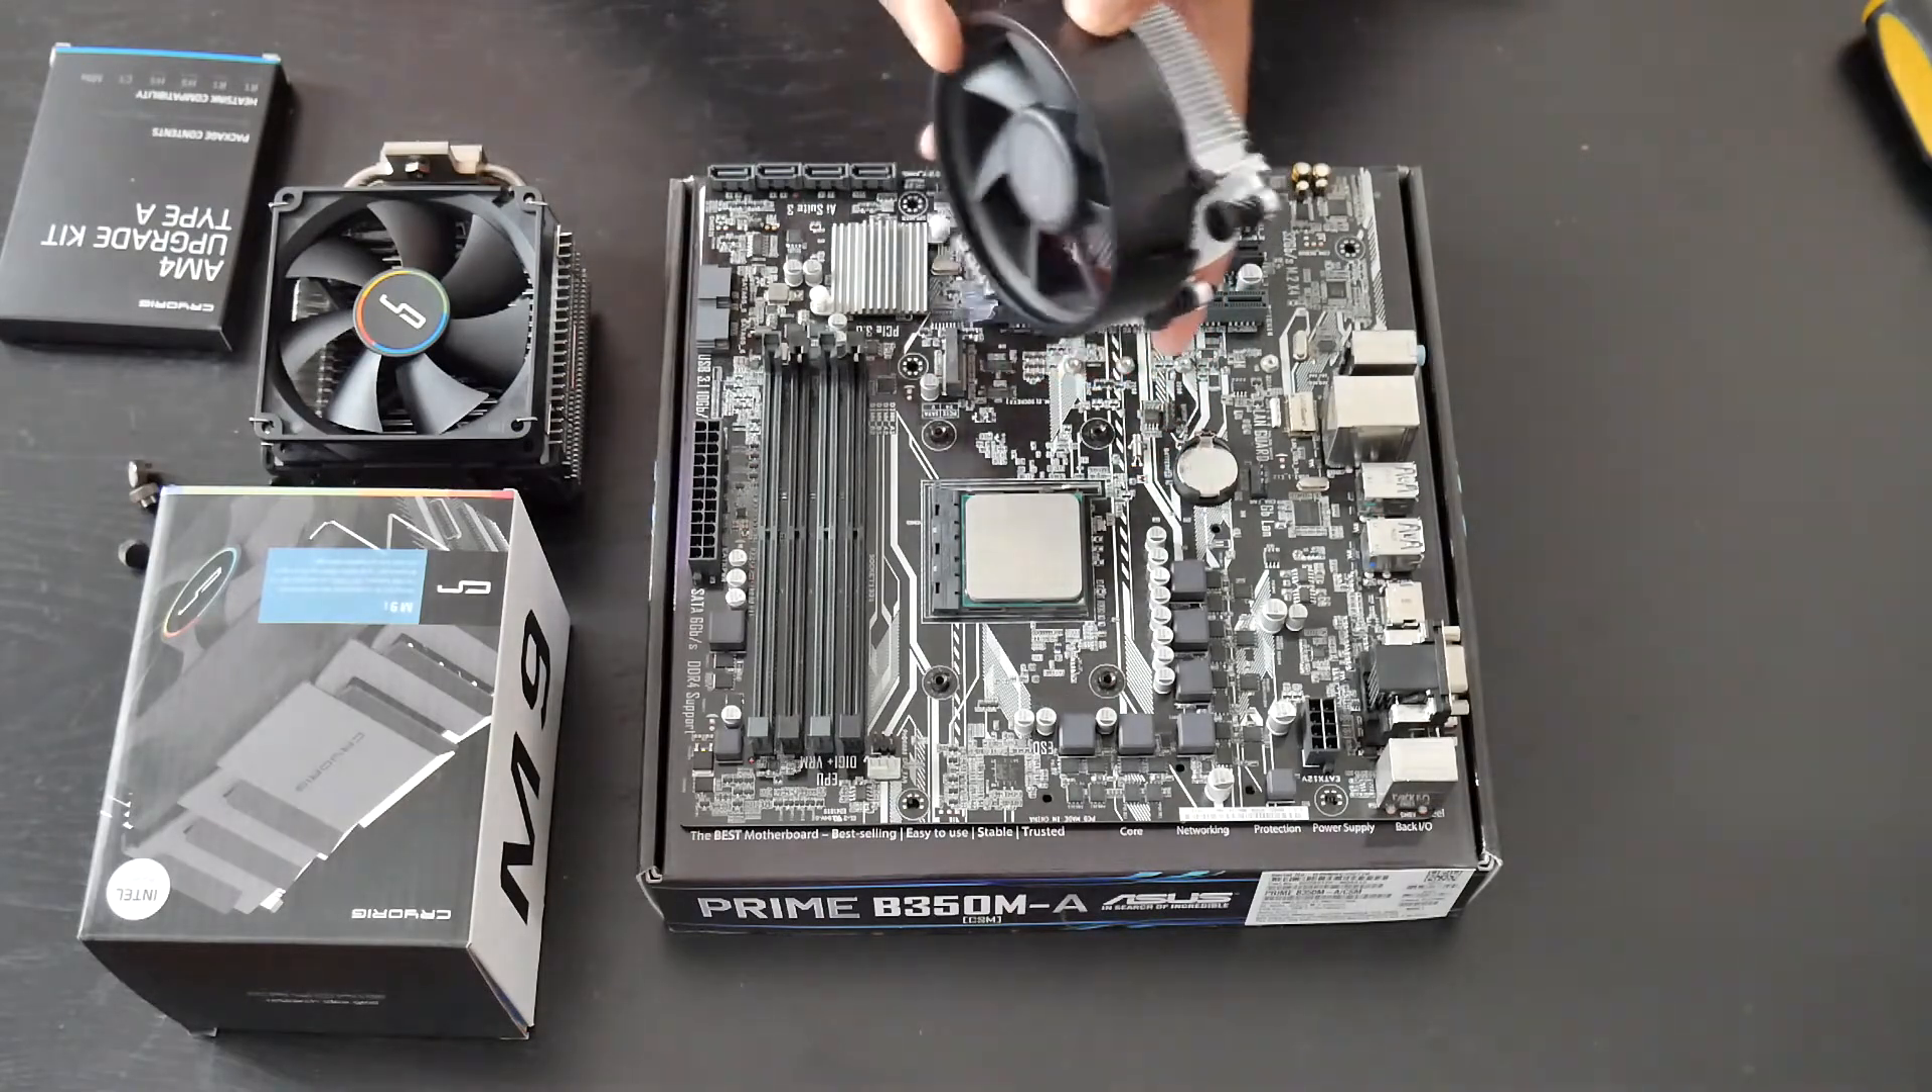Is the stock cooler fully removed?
Yes.